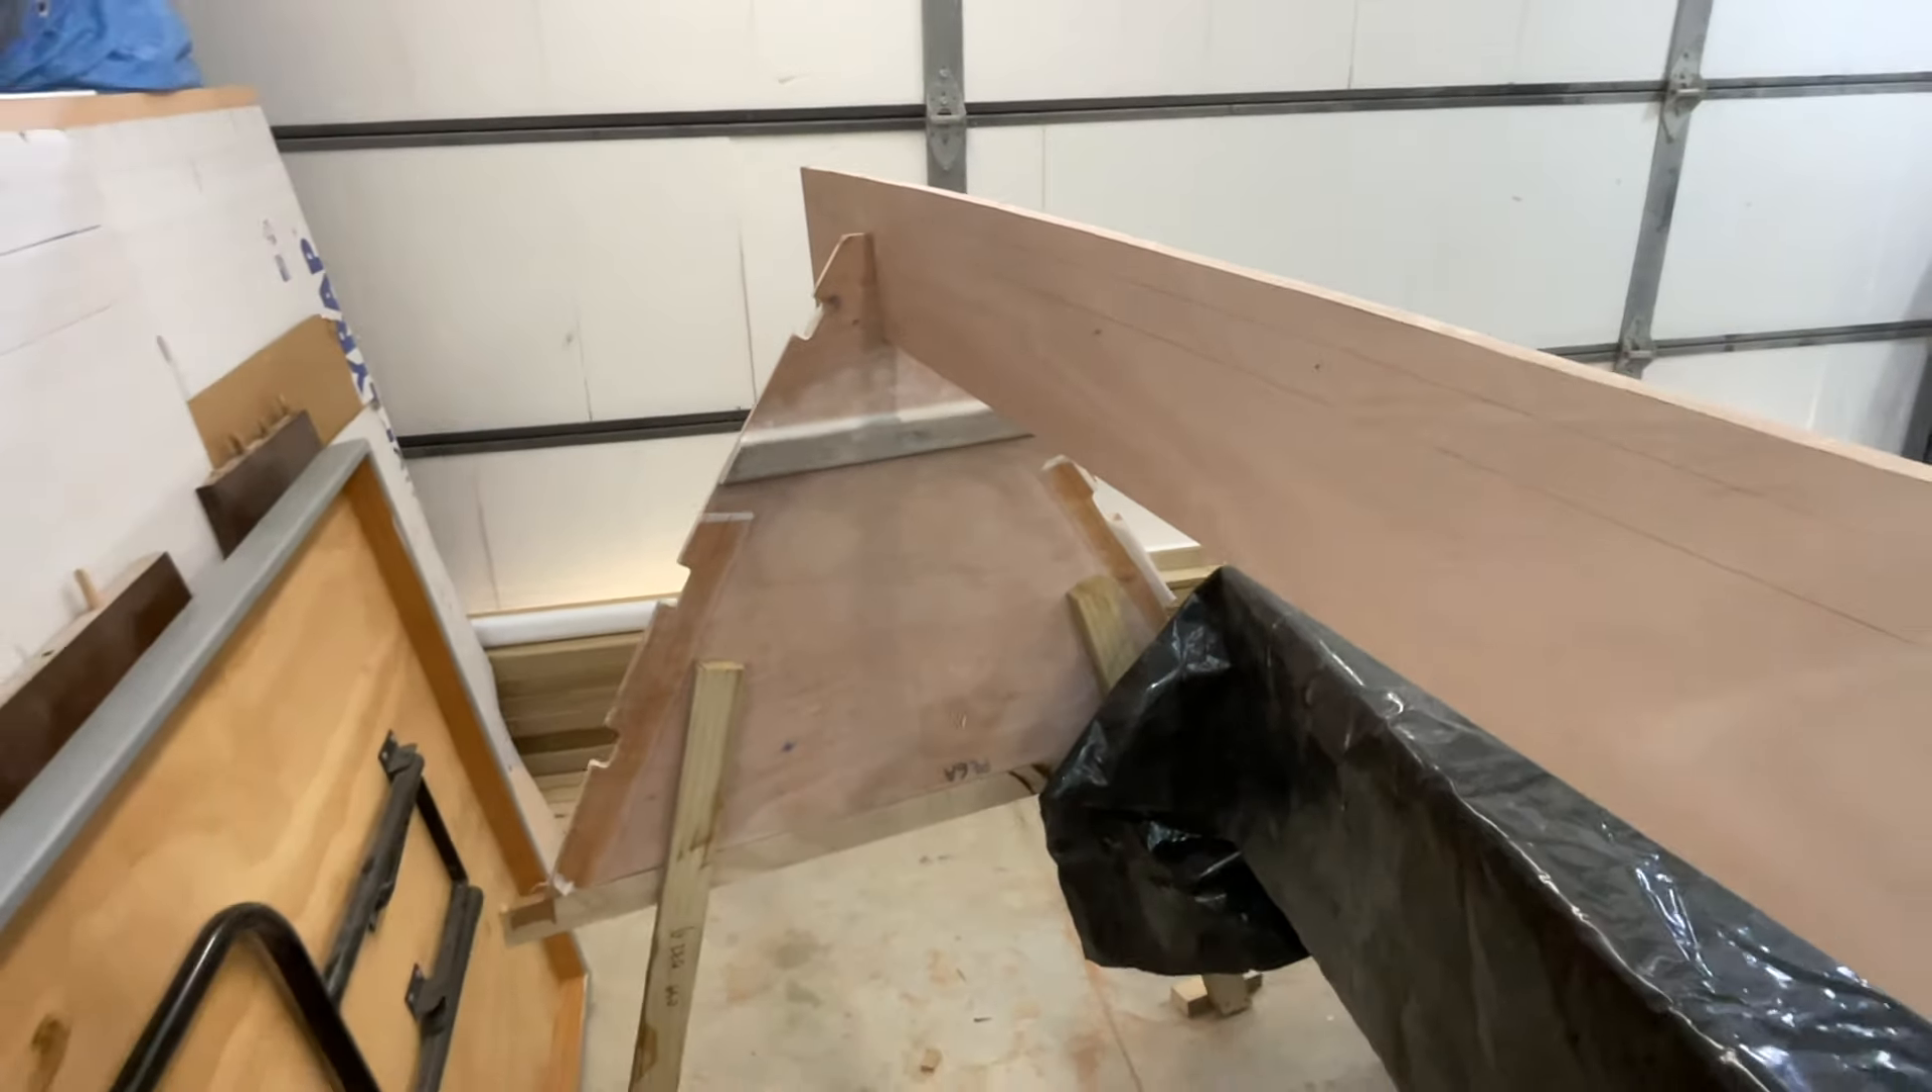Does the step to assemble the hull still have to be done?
Yes.